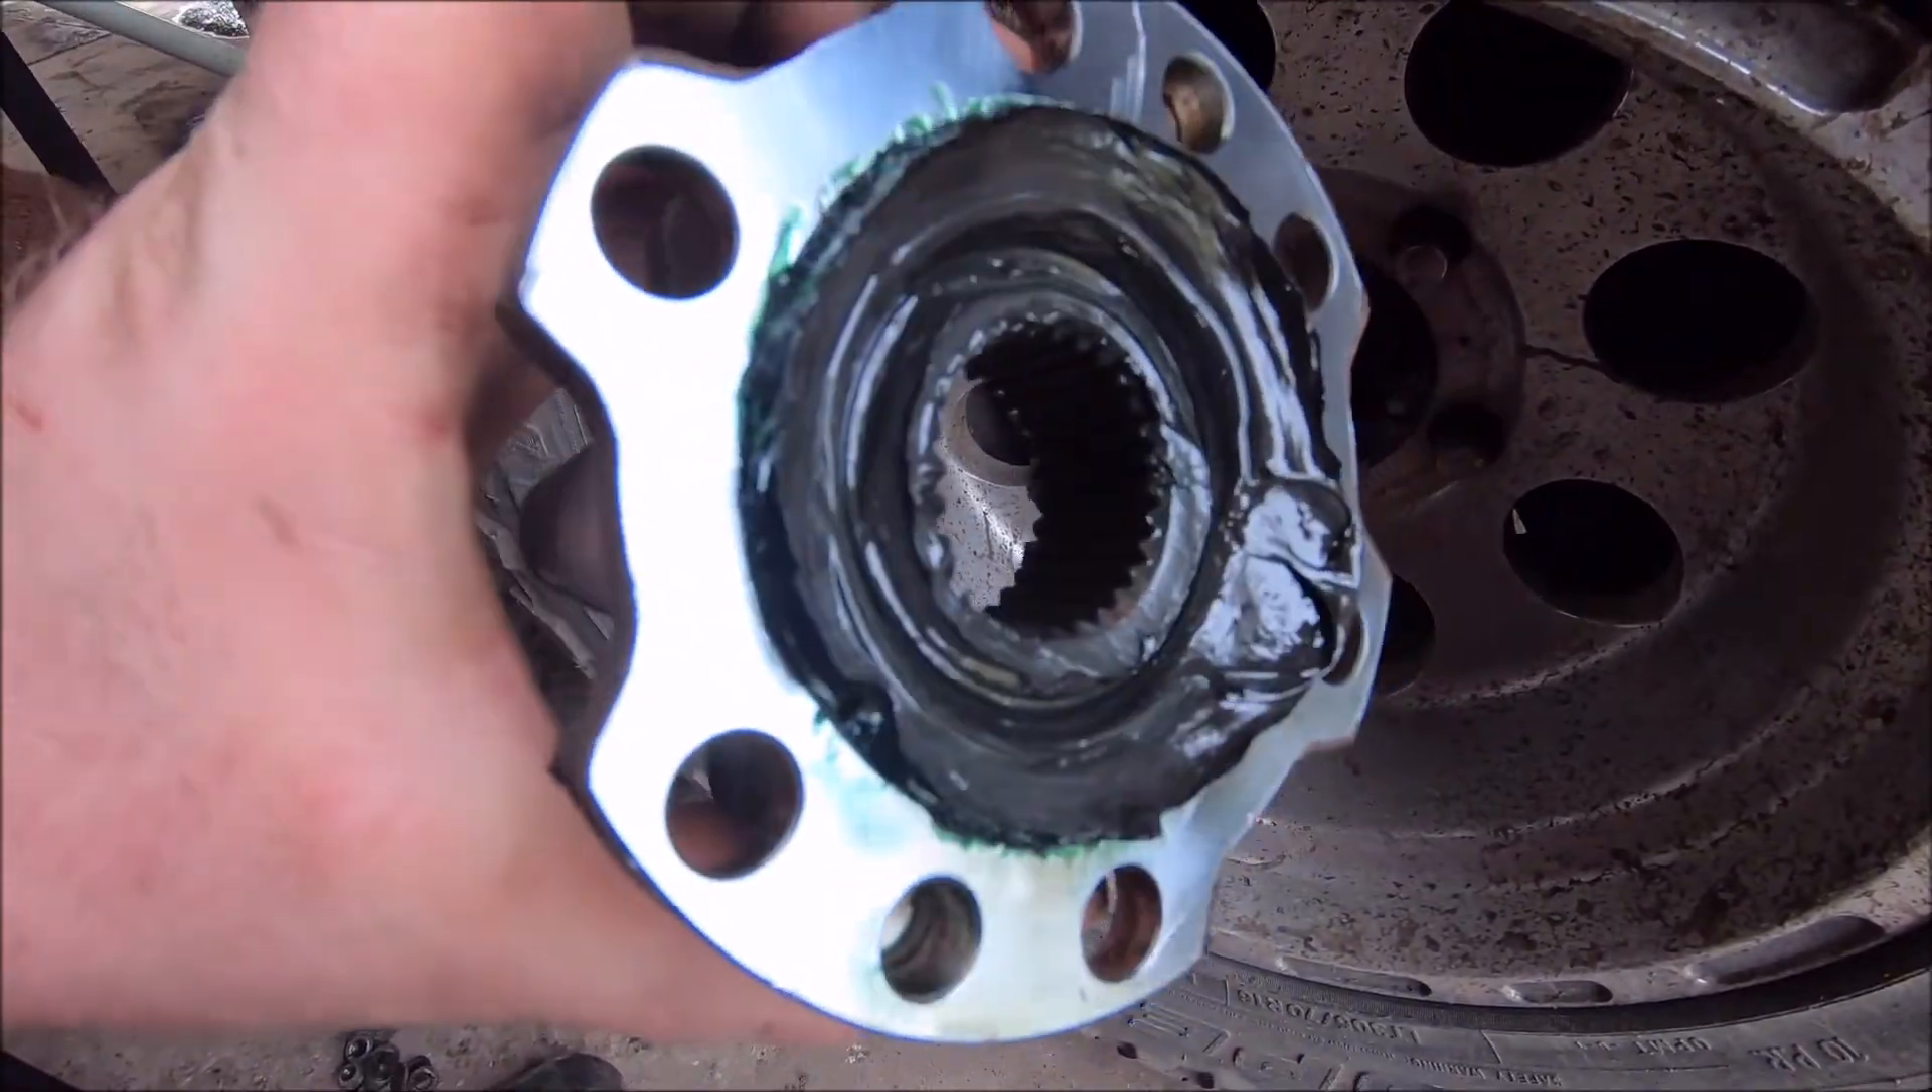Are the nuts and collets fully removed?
Yes.